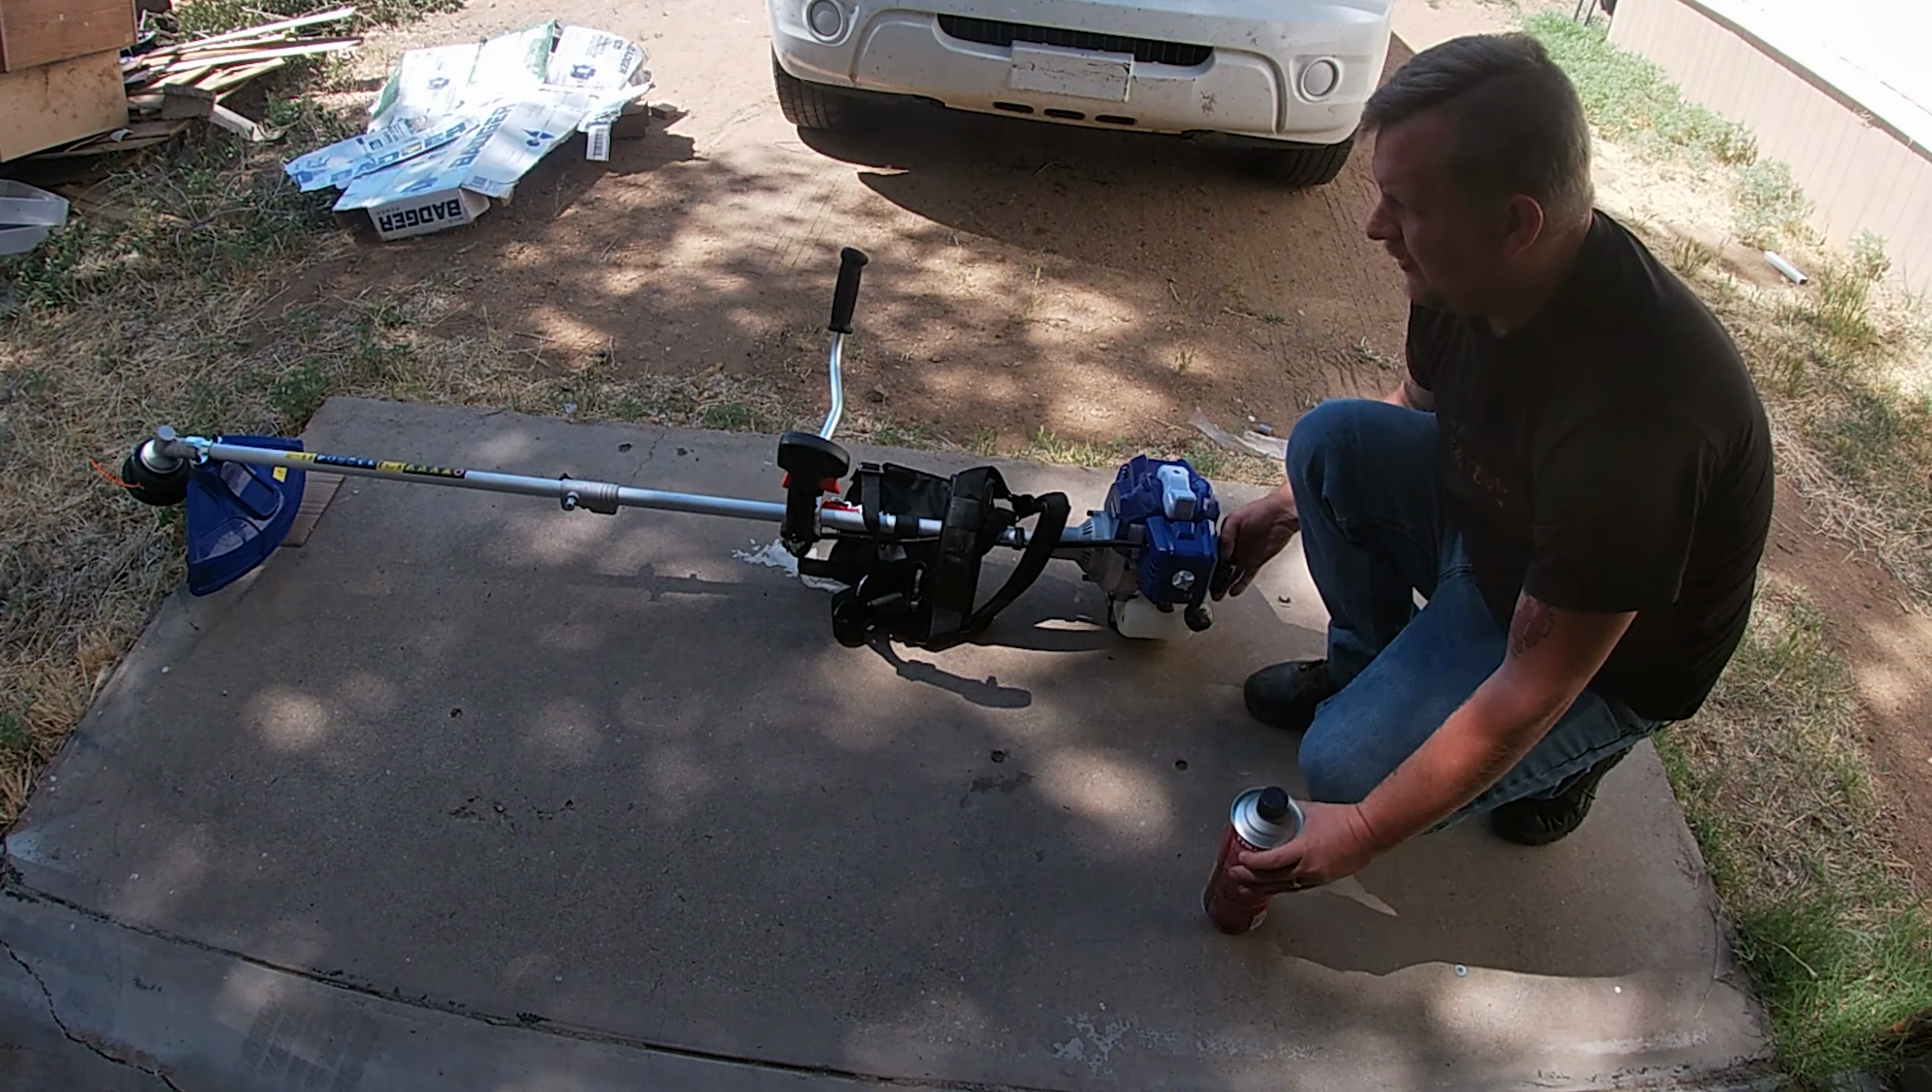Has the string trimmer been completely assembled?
Yes.